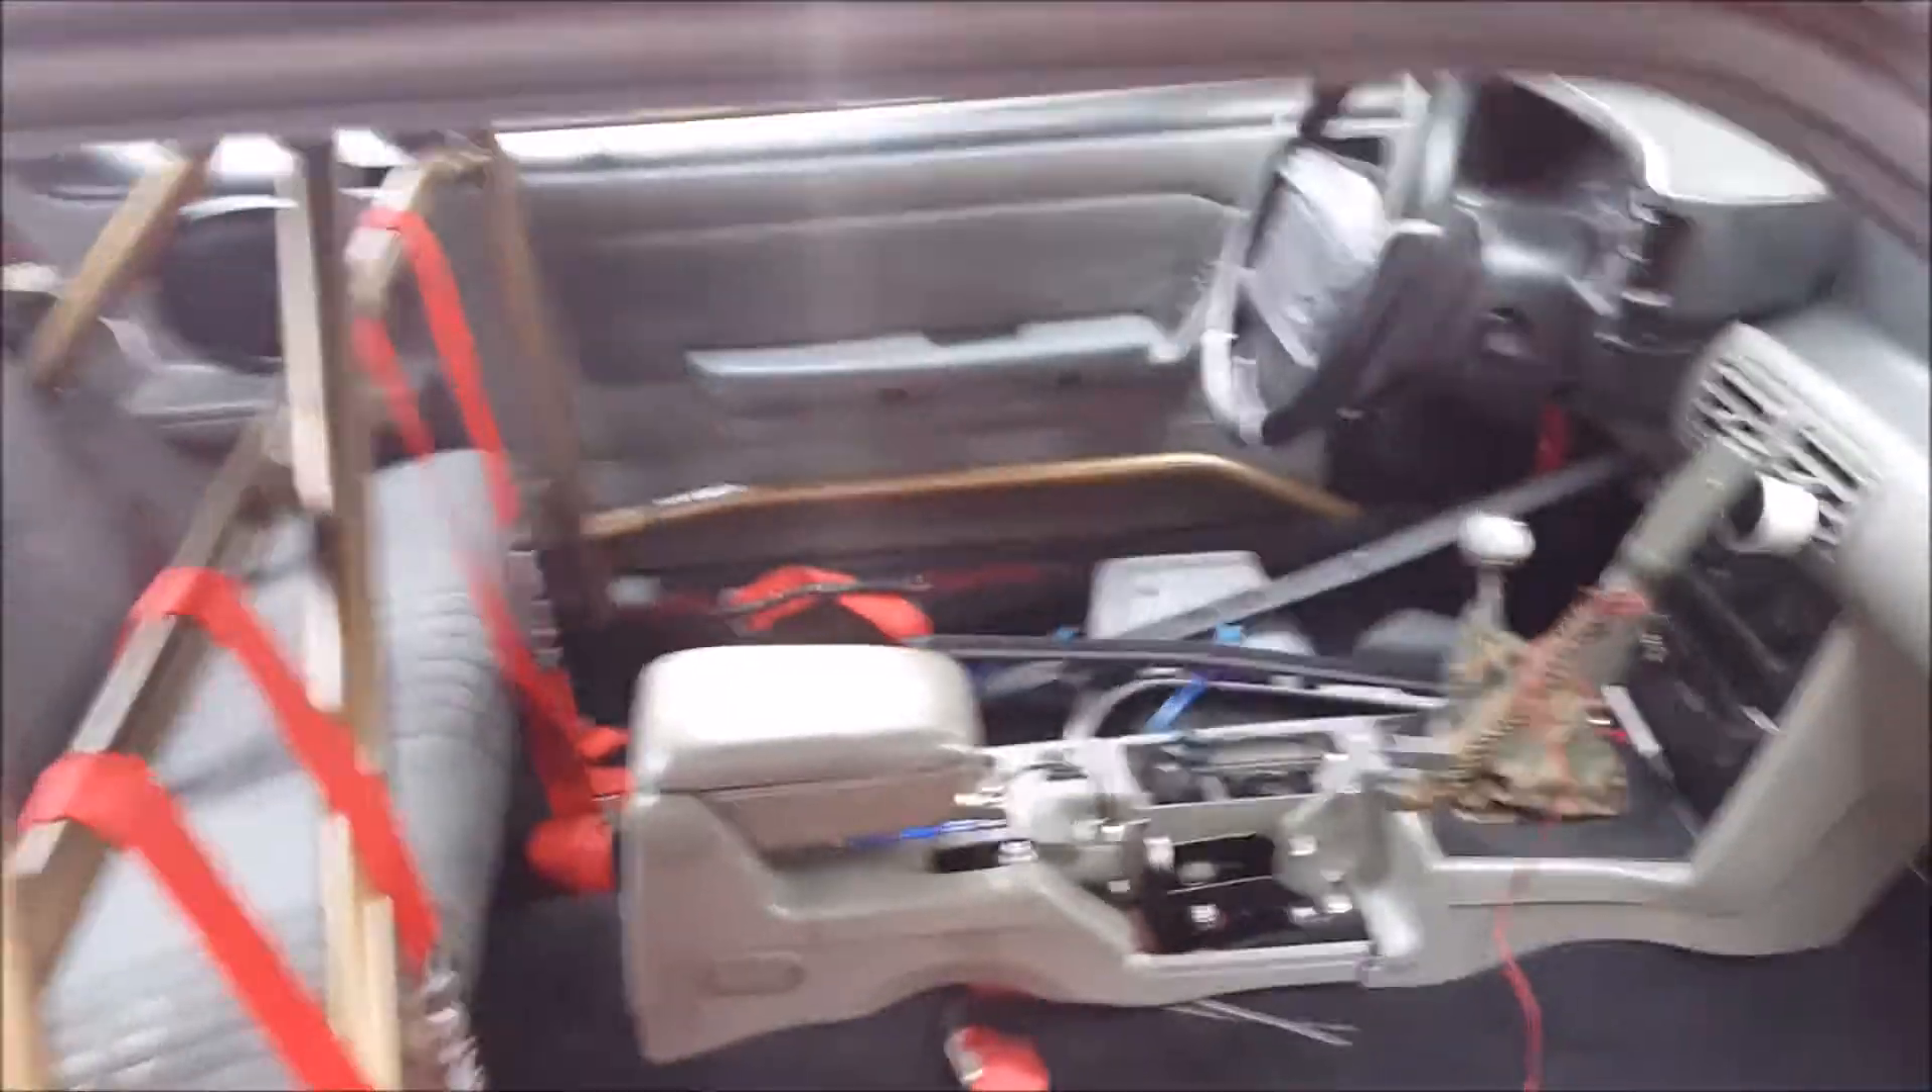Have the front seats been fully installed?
No.